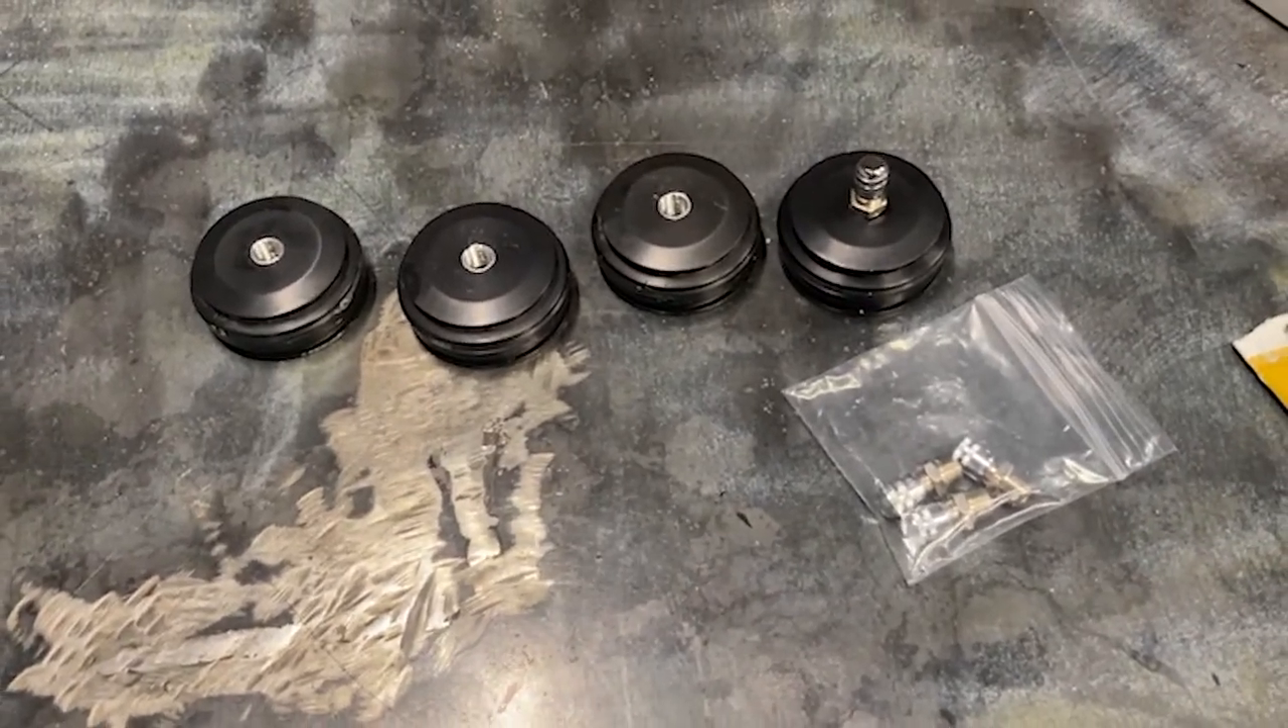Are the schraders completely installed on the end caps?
No.